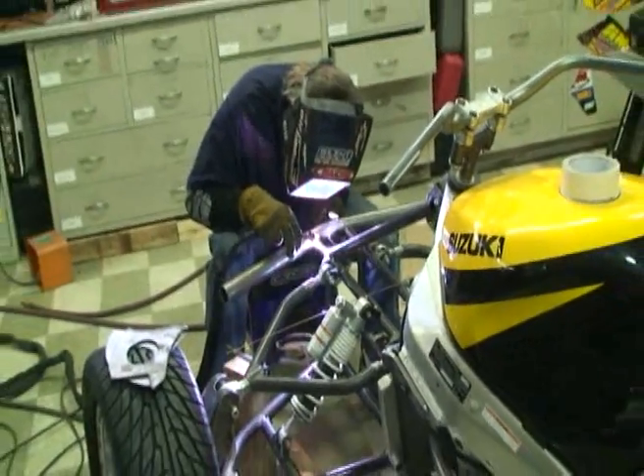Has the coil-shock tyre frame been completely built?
No.